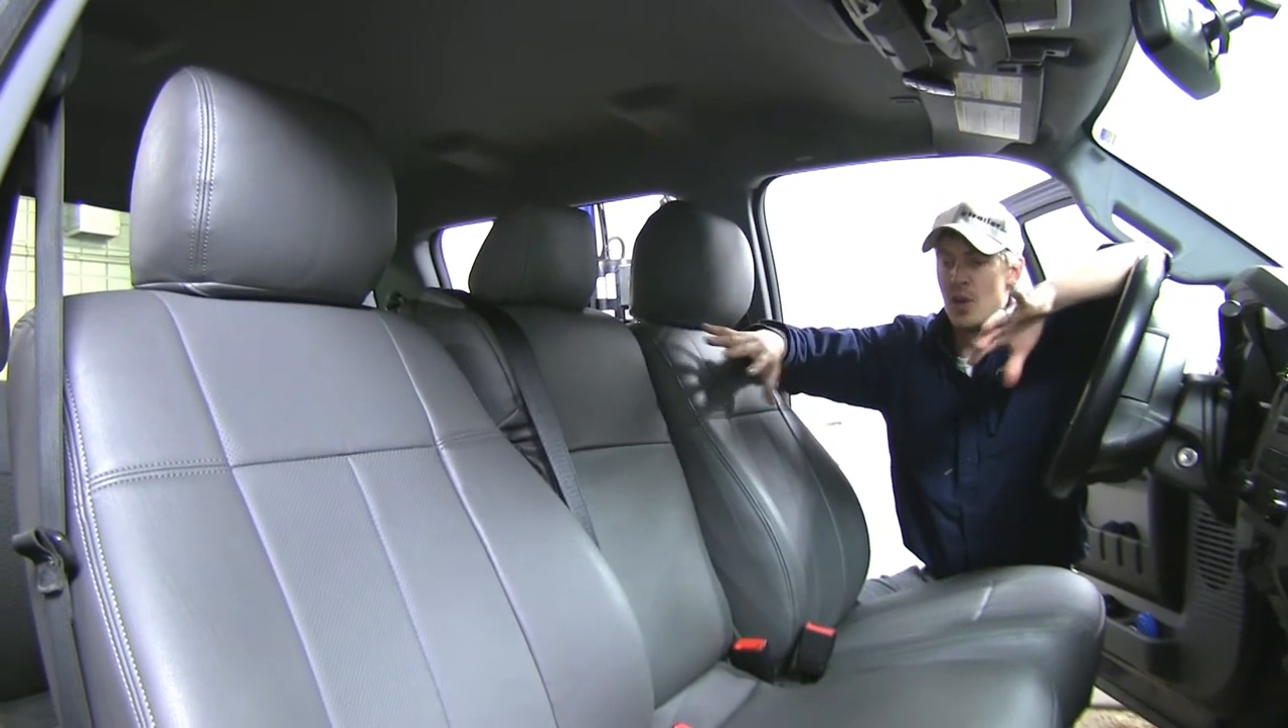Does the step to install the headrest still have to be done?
No.